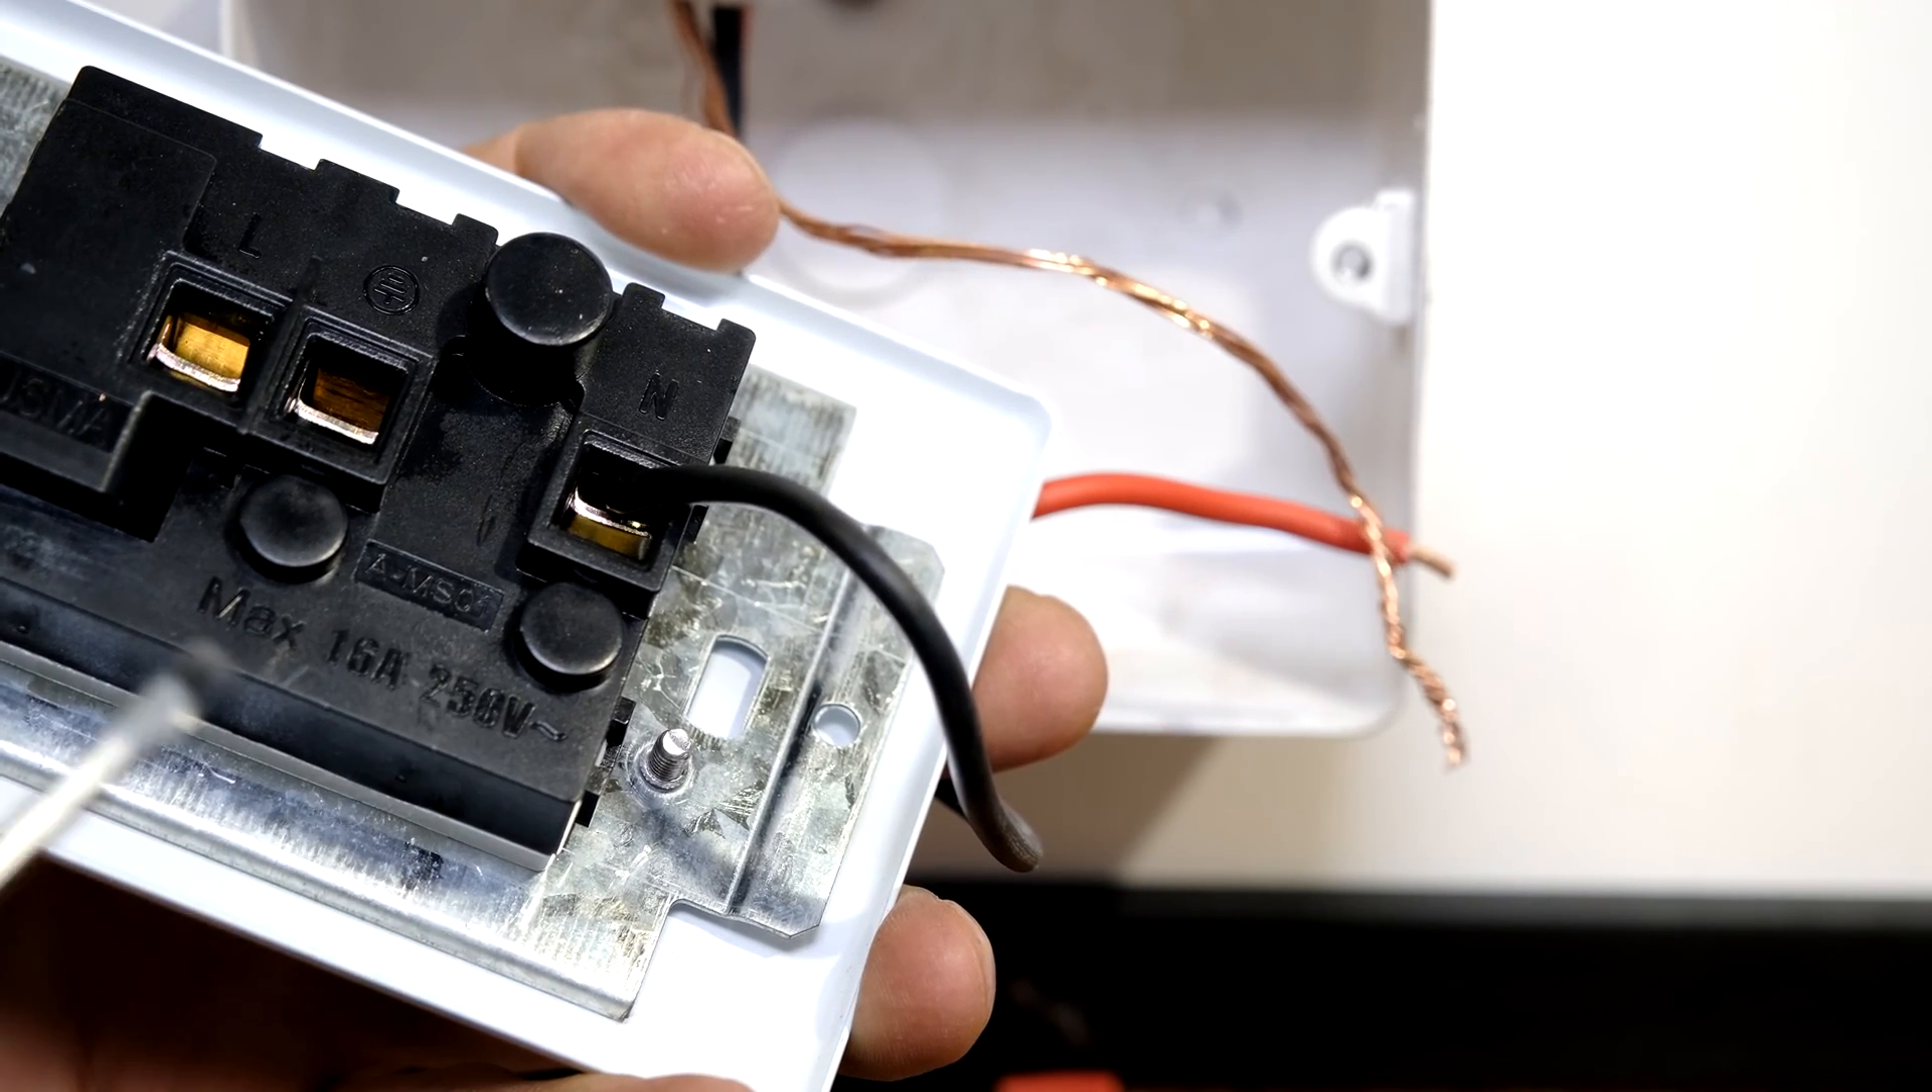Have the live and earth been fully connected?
No.